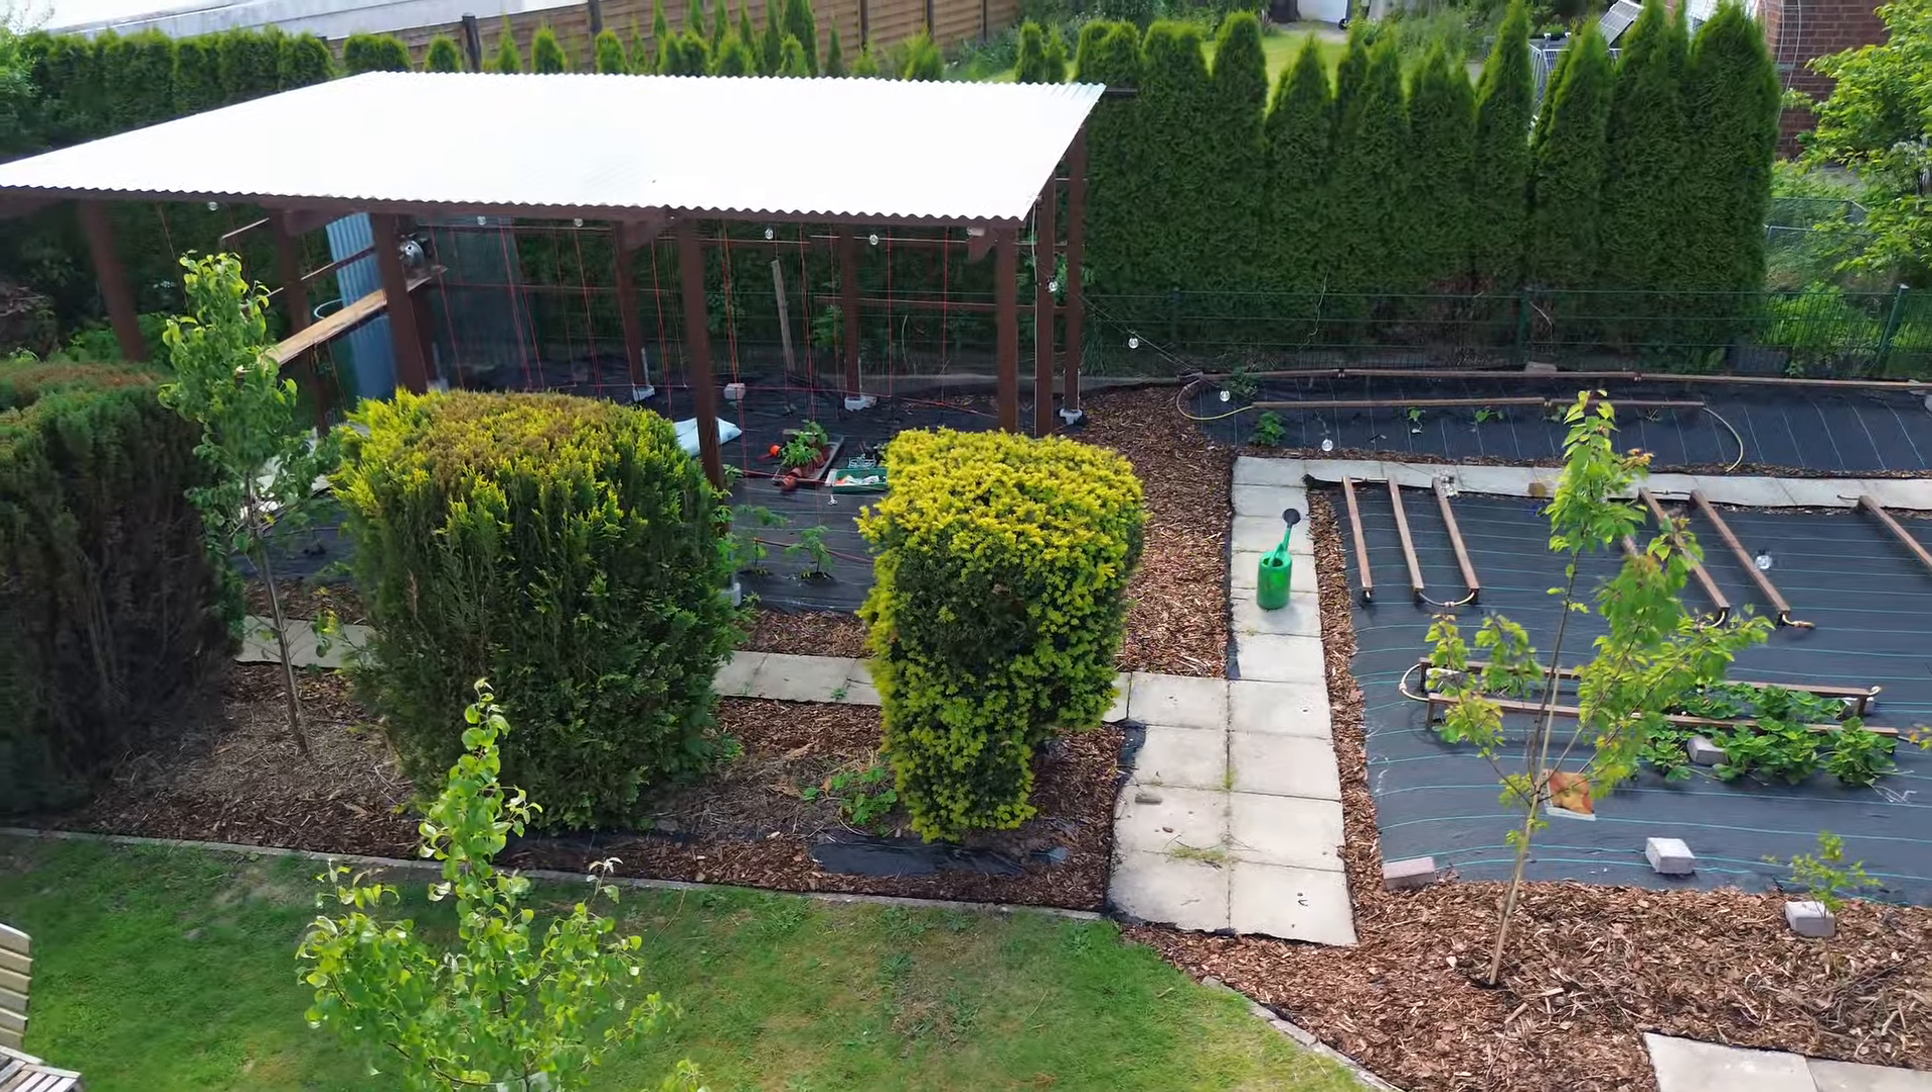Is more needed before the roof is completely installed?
No.